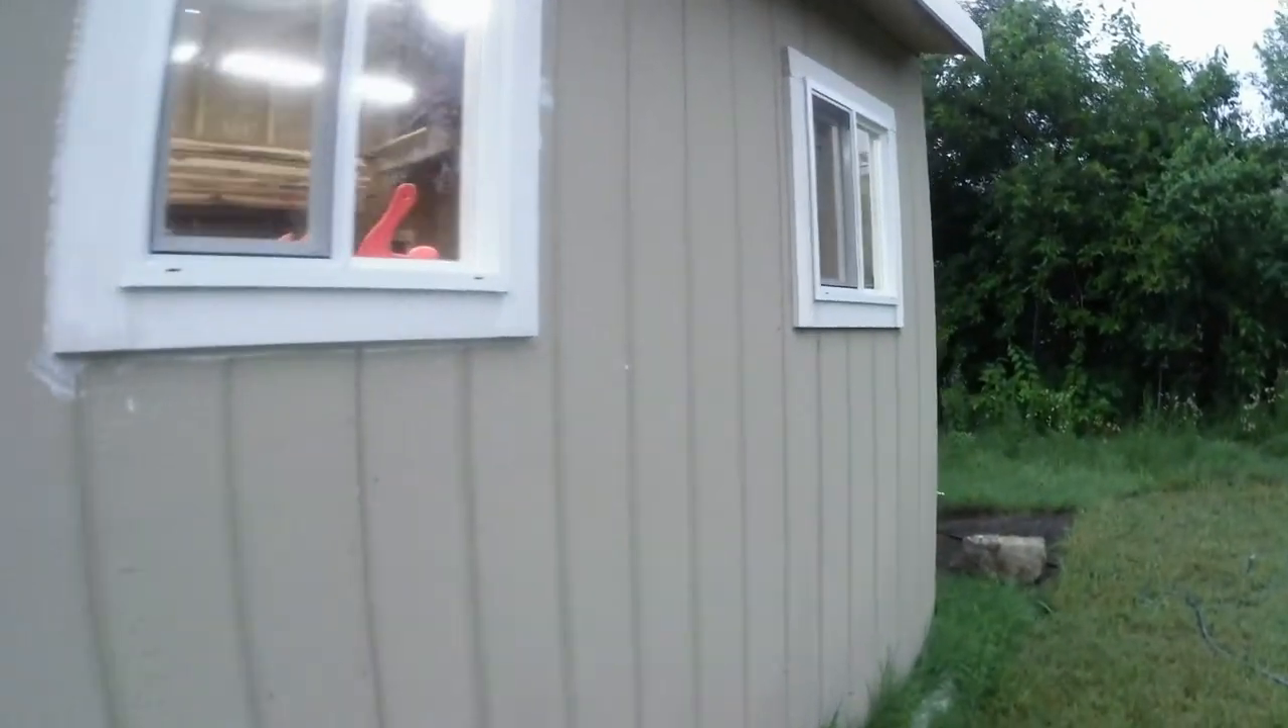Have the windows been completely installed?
Yes.